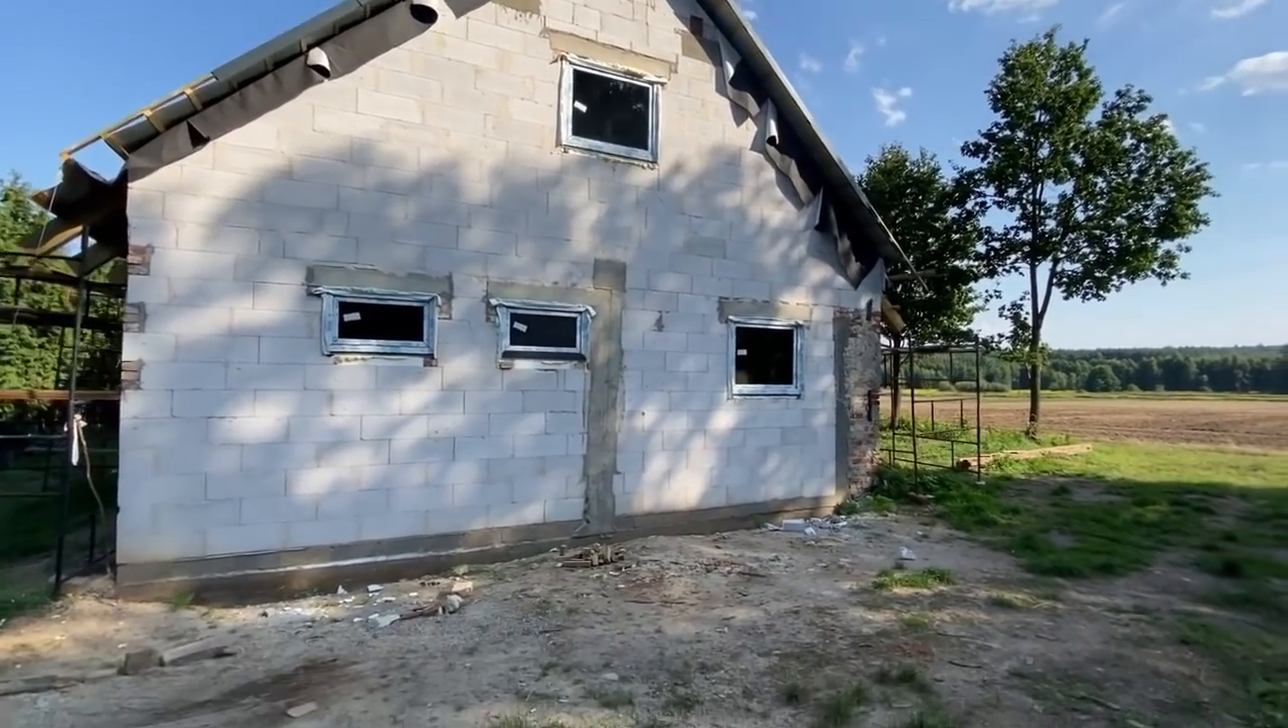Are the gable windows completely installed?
Yes.